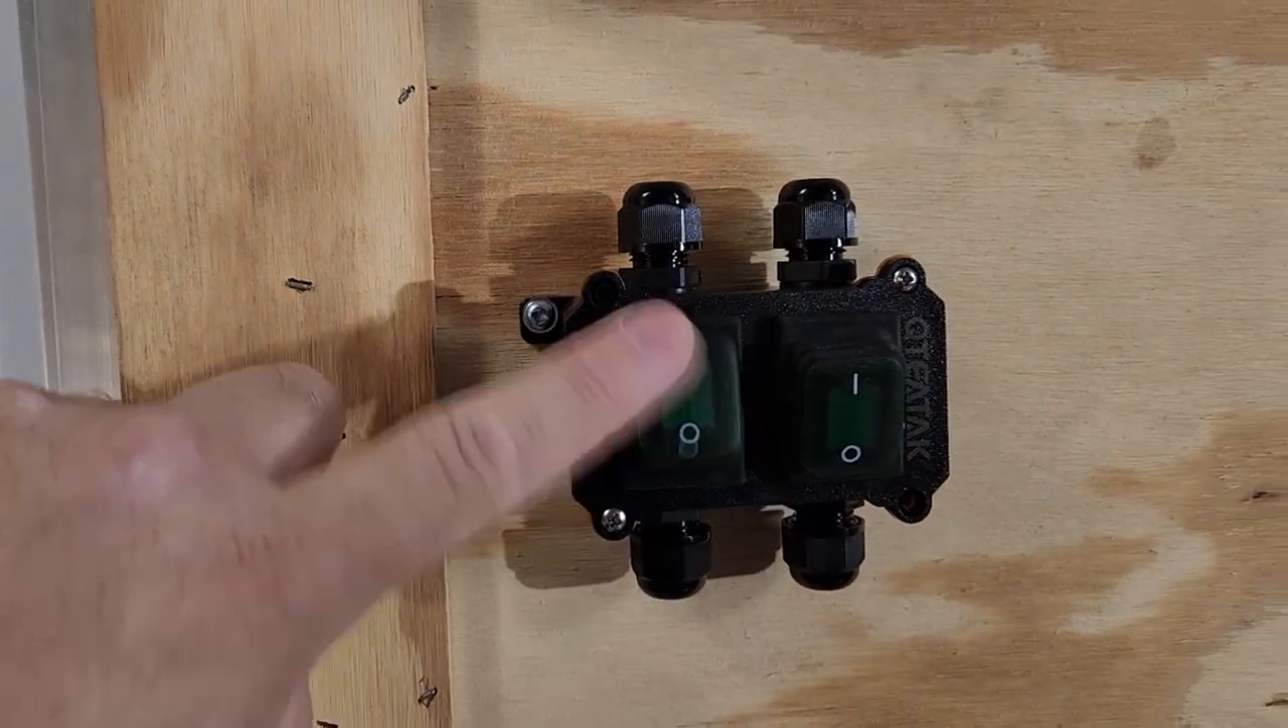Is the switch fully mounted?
Yes.